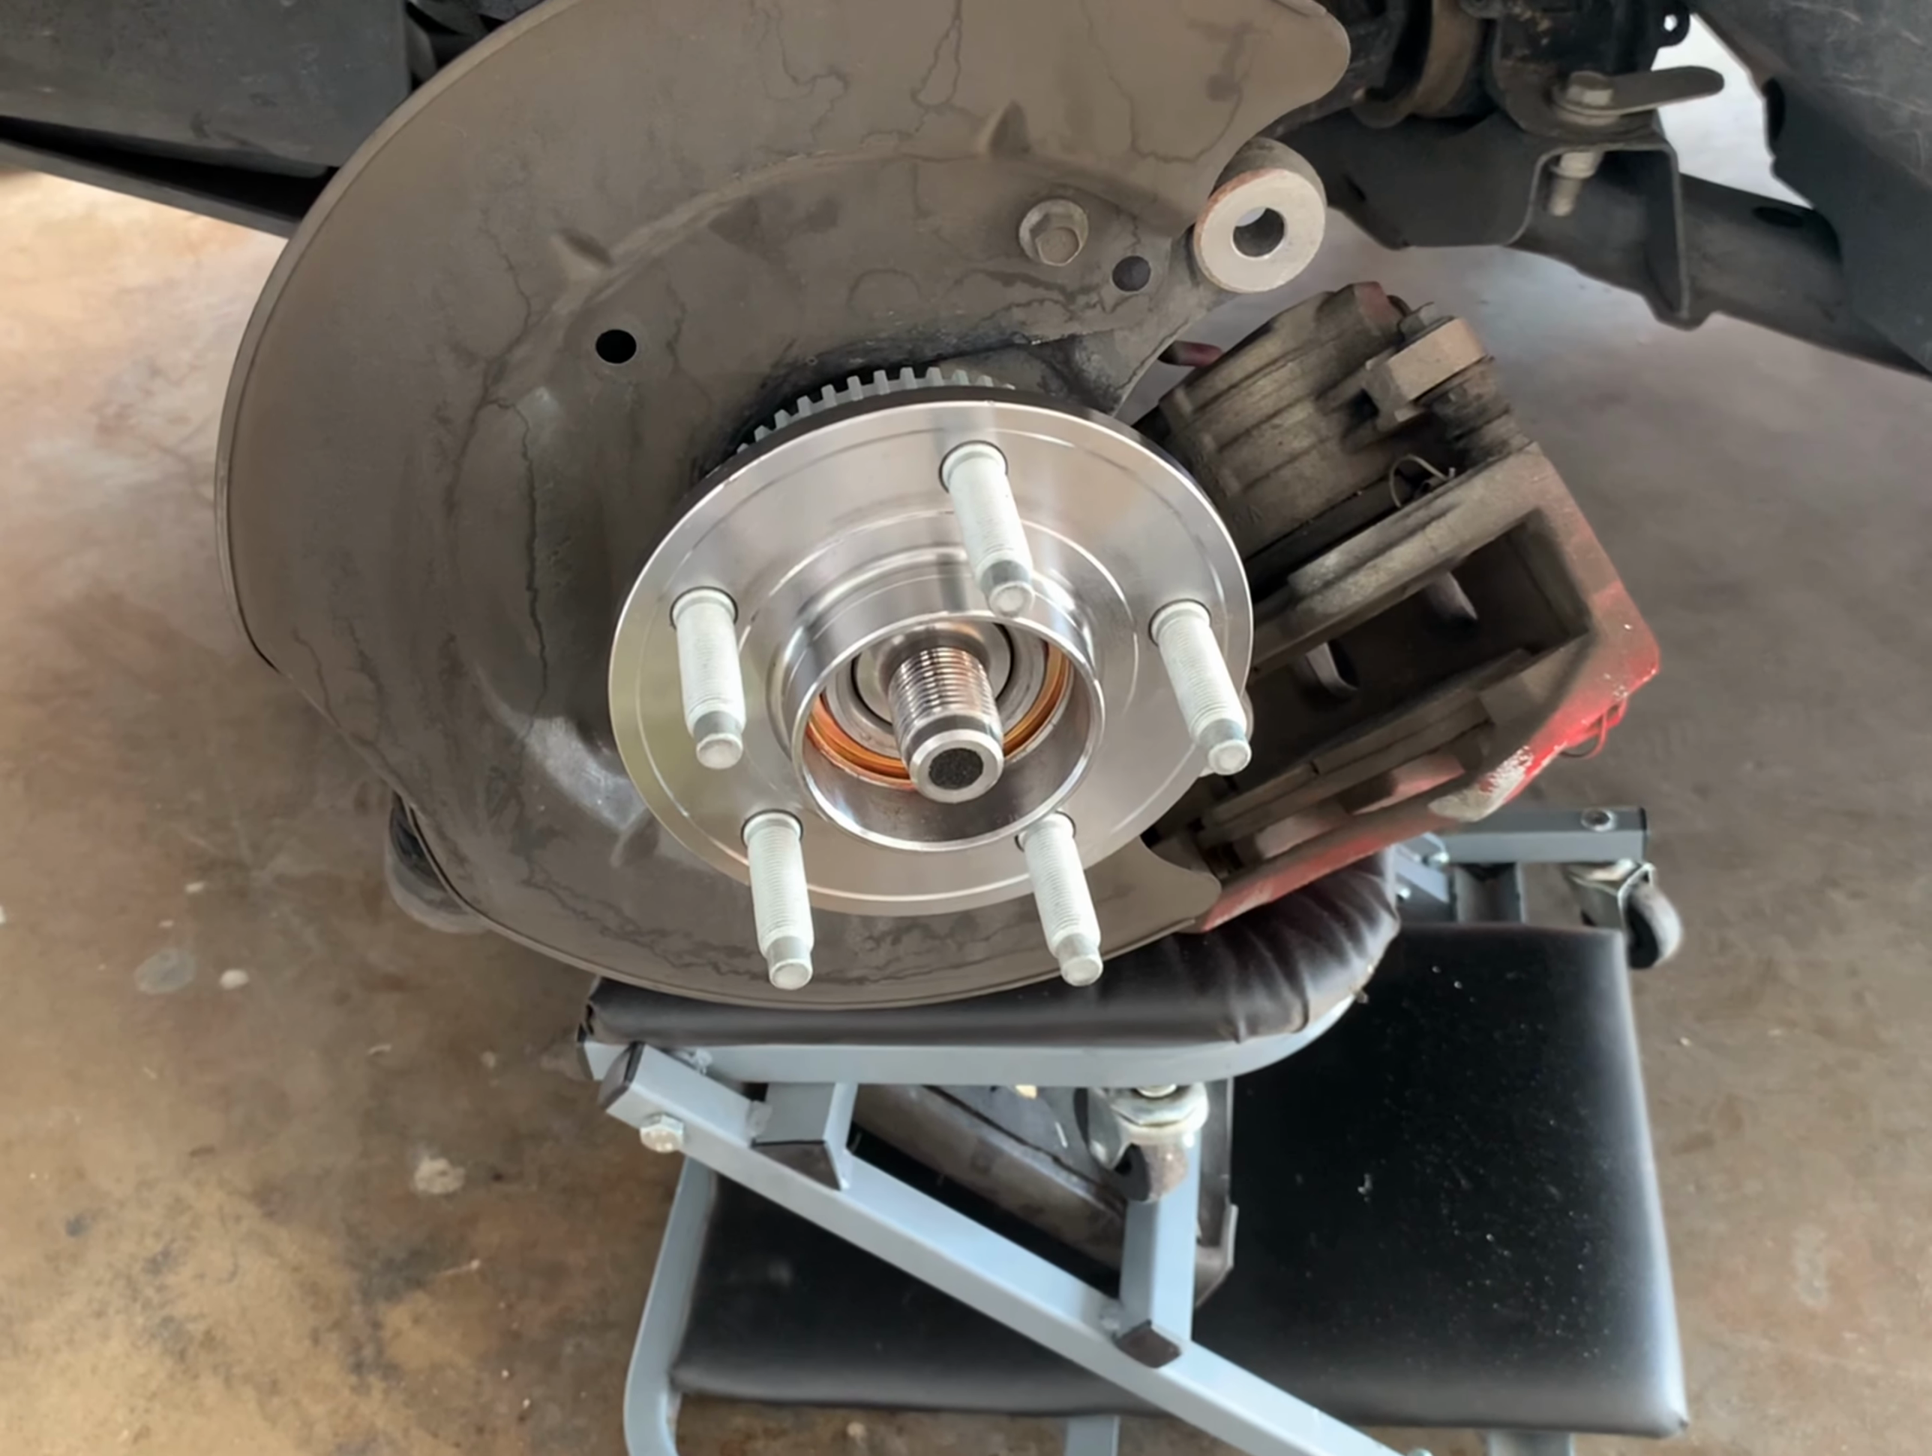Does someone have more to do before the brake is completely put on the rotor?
Yes.